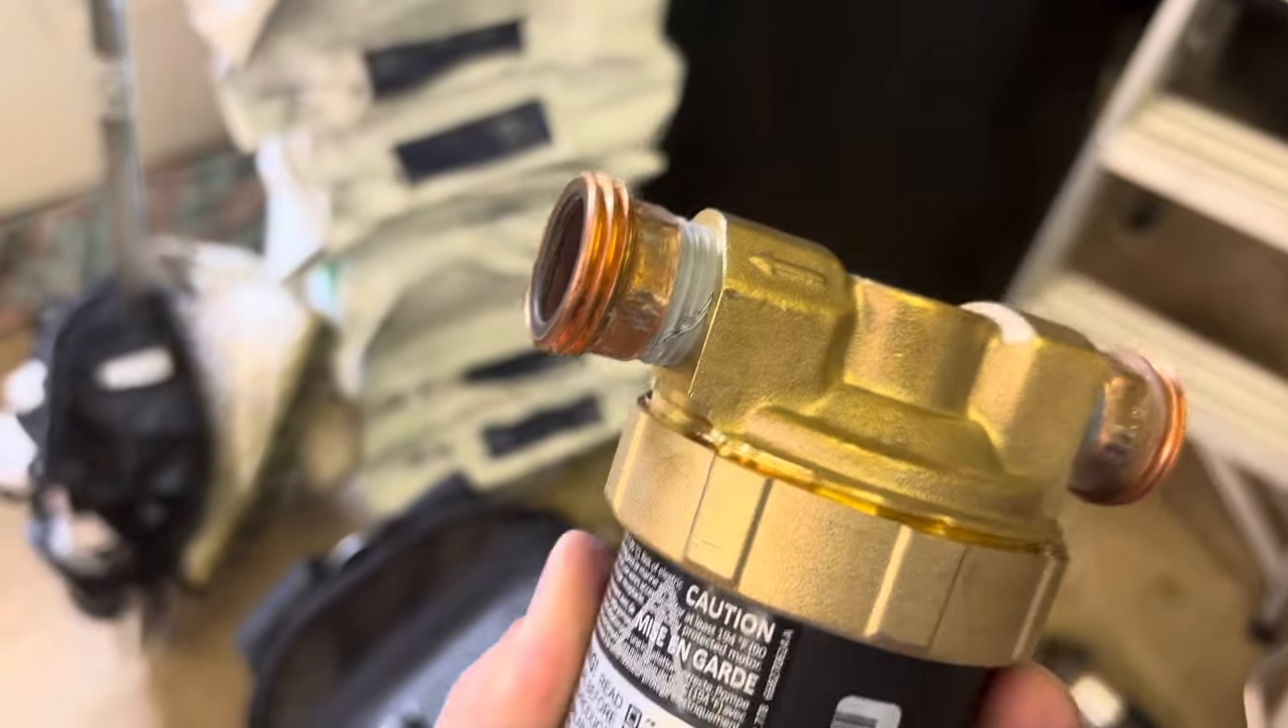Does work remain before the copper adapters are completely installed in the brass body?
No.